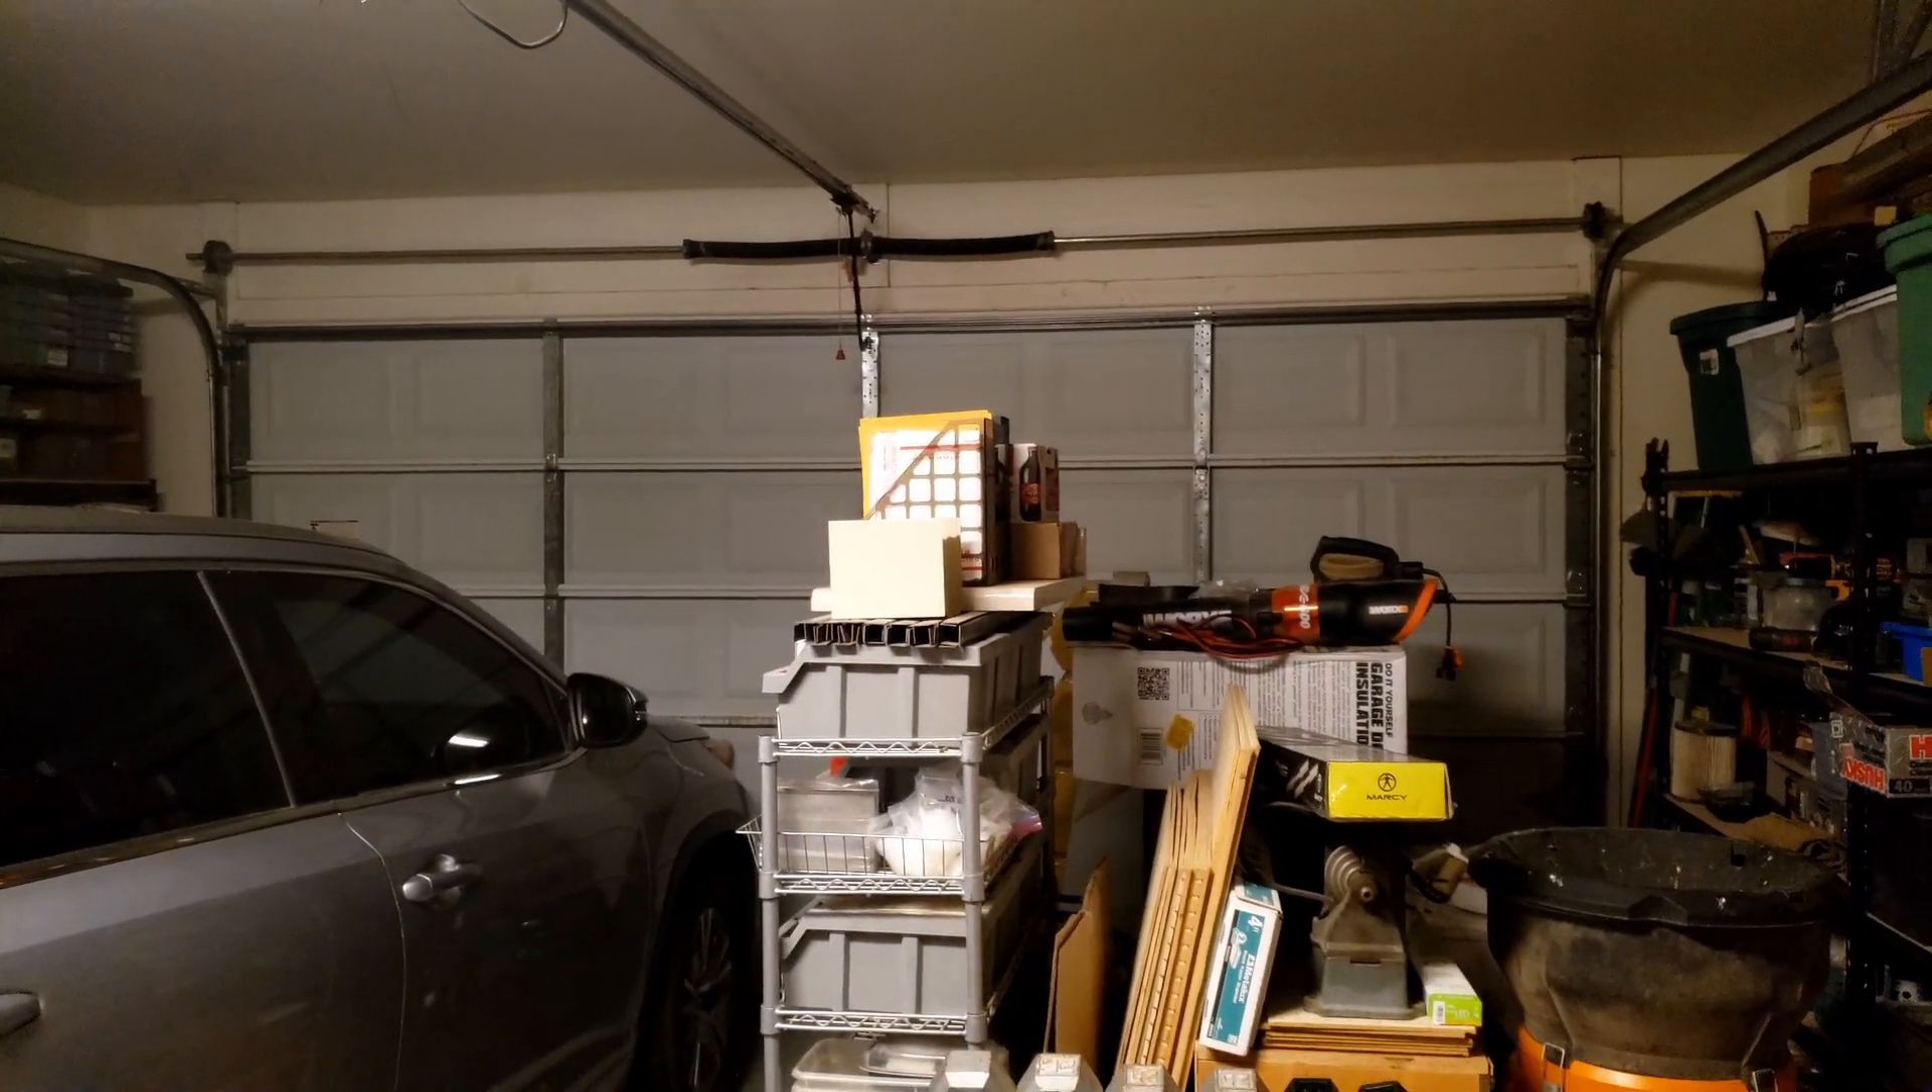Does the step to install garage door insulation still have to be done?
Yes.